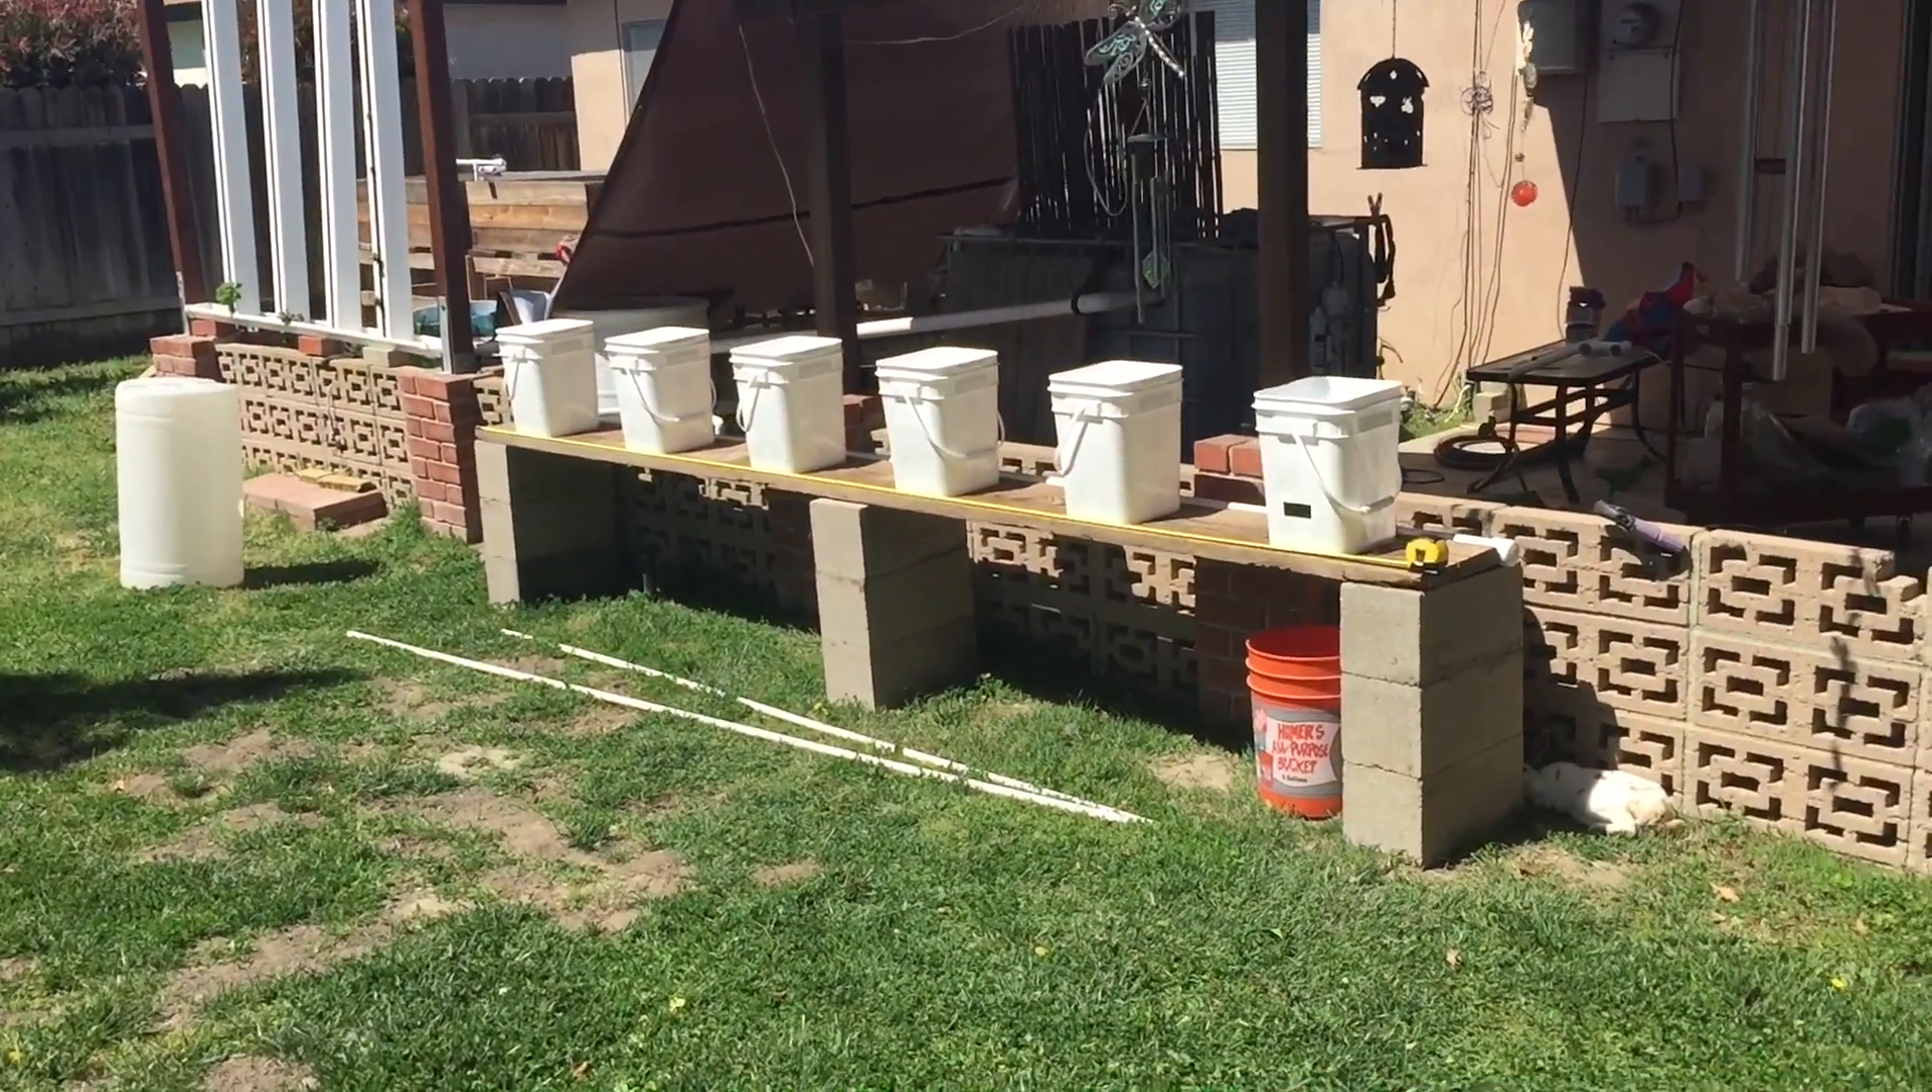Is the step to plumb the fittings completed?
No.